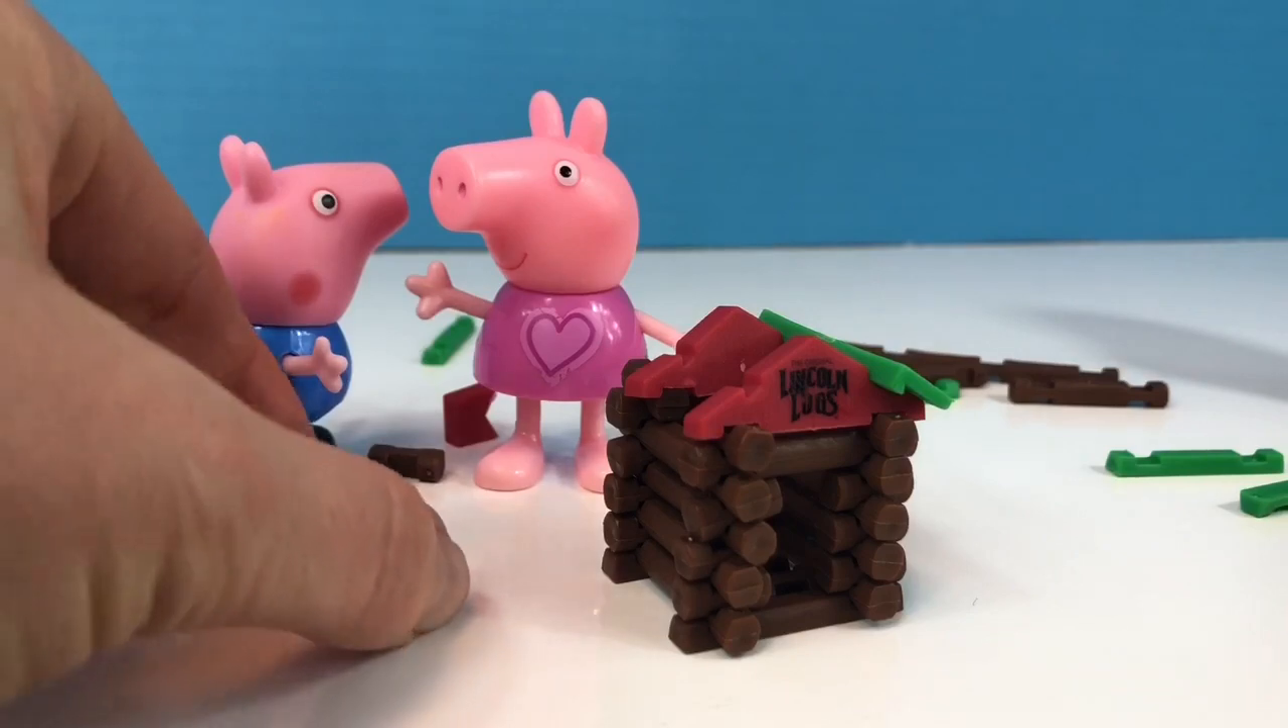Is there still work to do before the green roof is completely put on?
Yes.